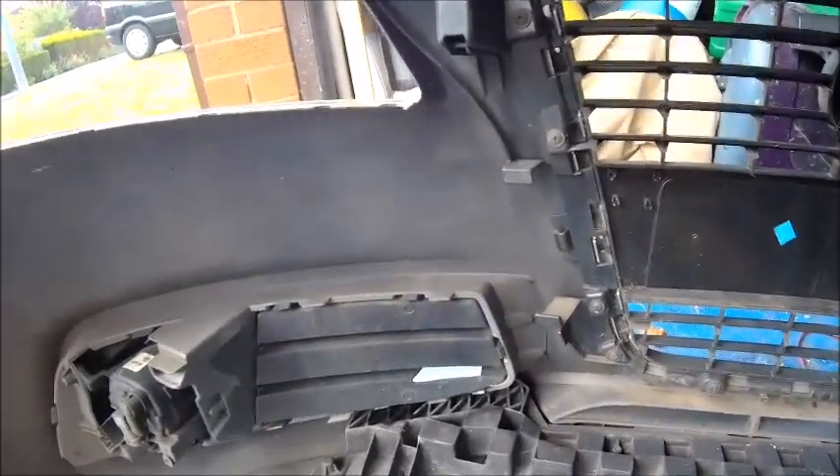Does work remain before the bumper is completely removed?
No.